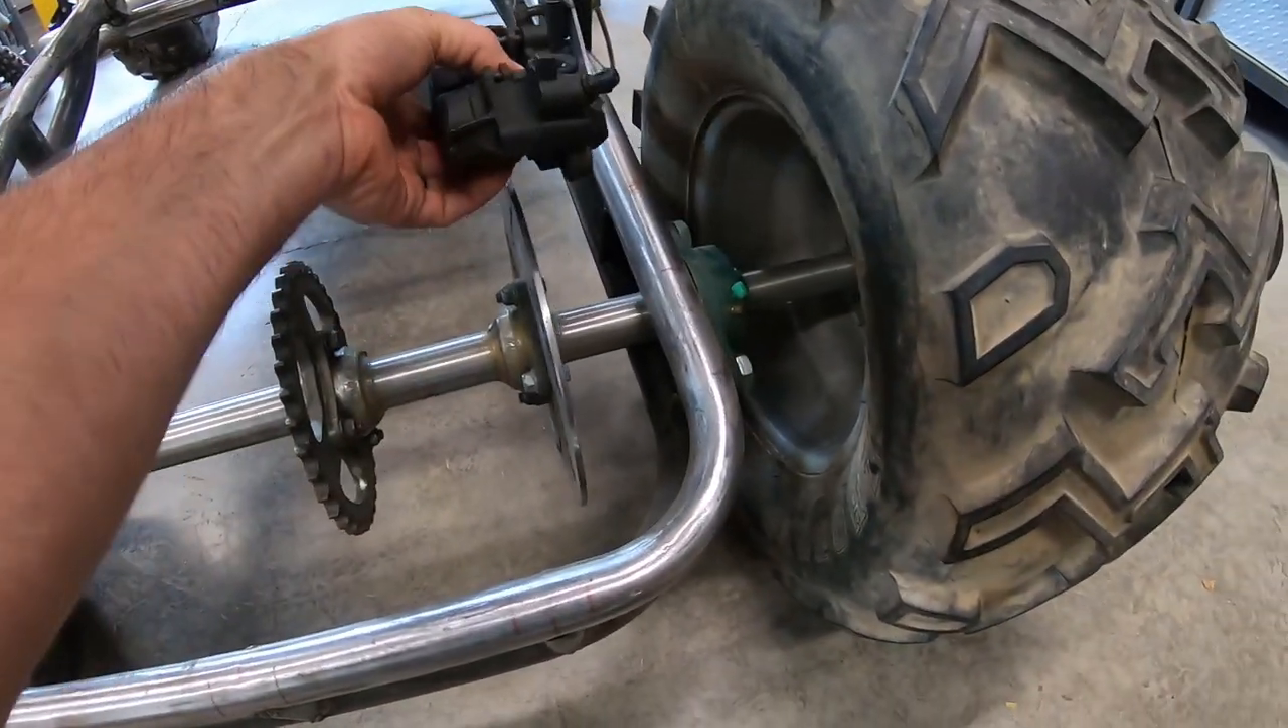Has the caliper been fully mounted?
No.